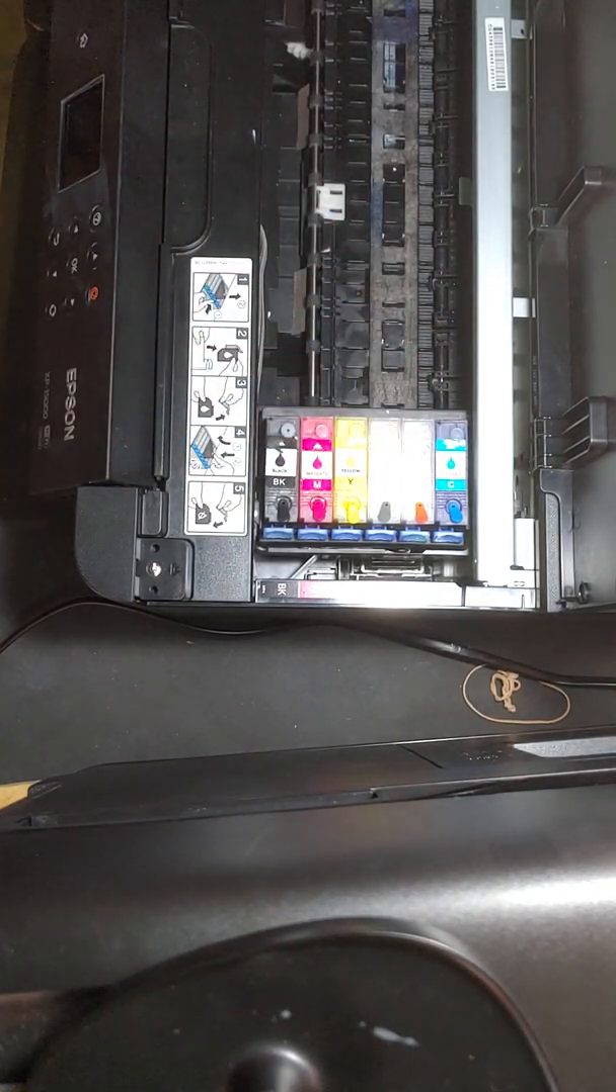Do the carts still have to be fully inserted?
No.